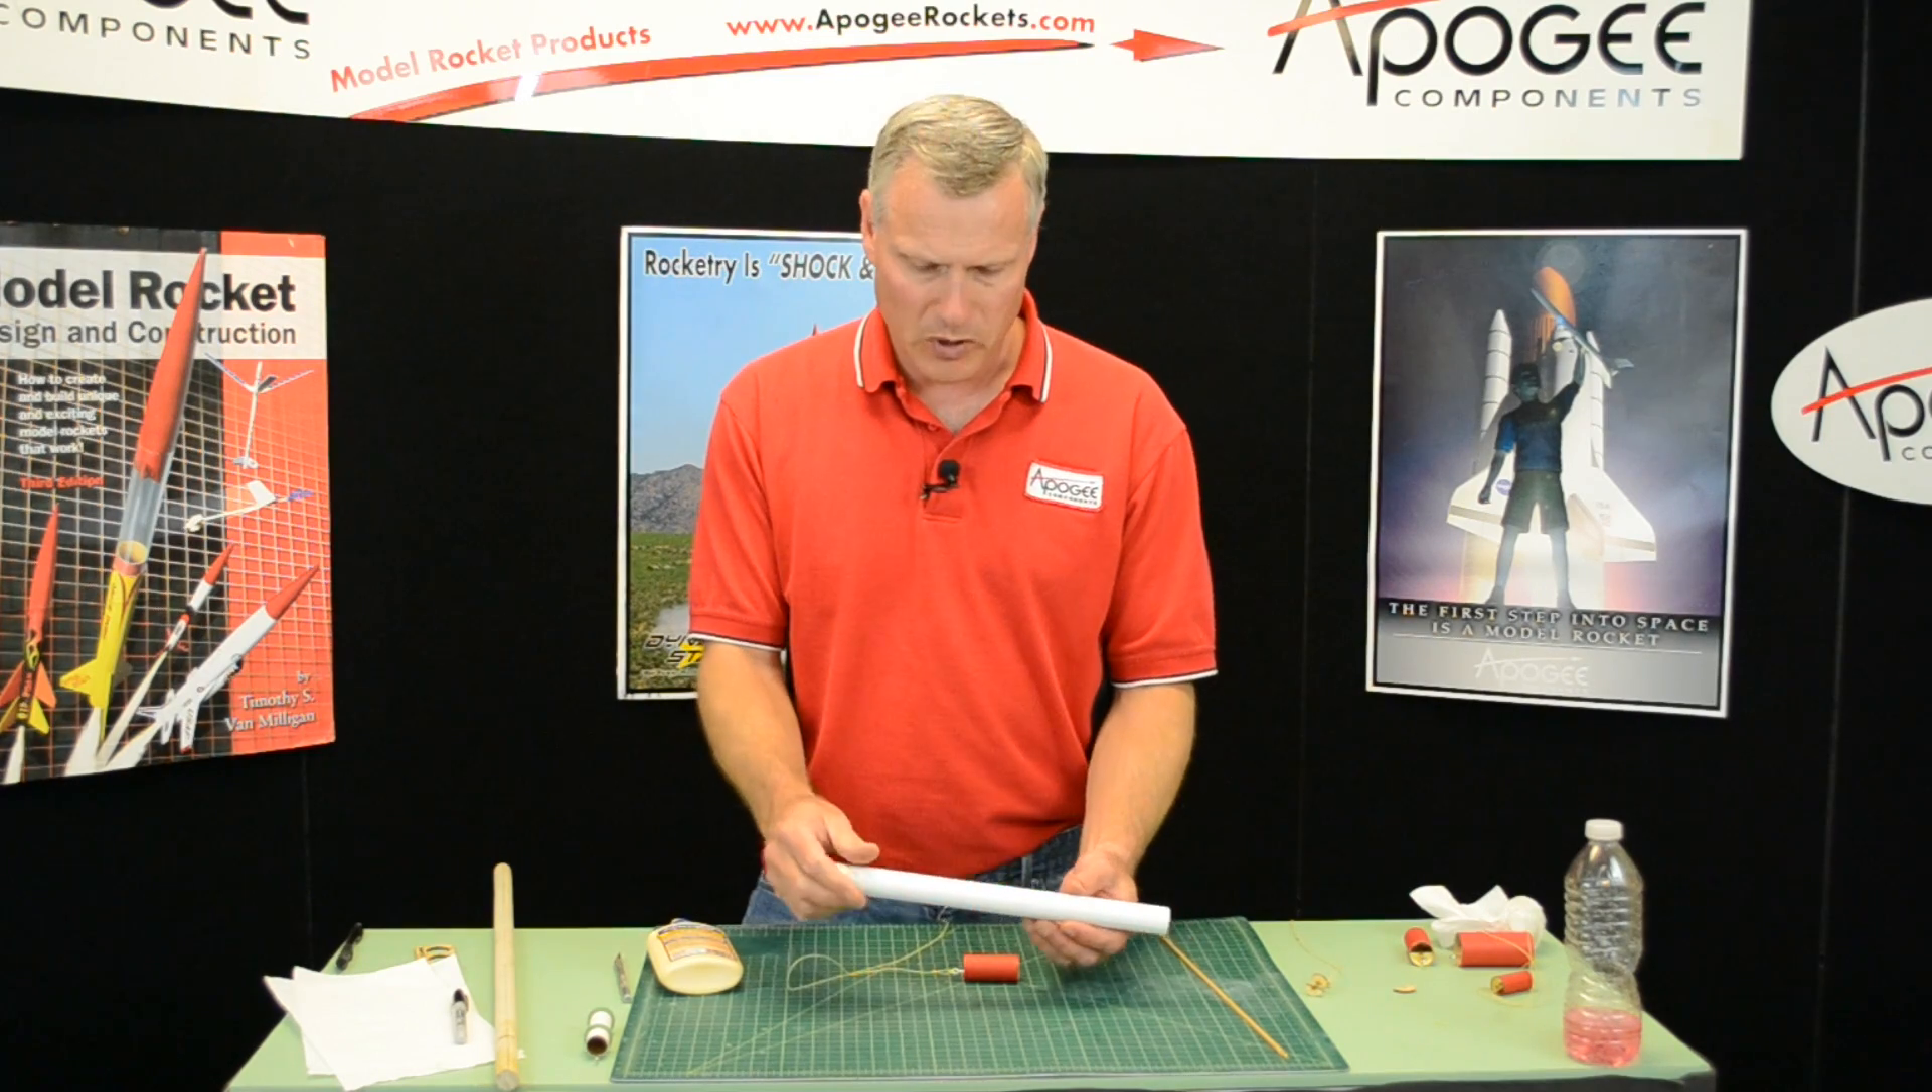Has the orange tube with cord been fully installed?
No.